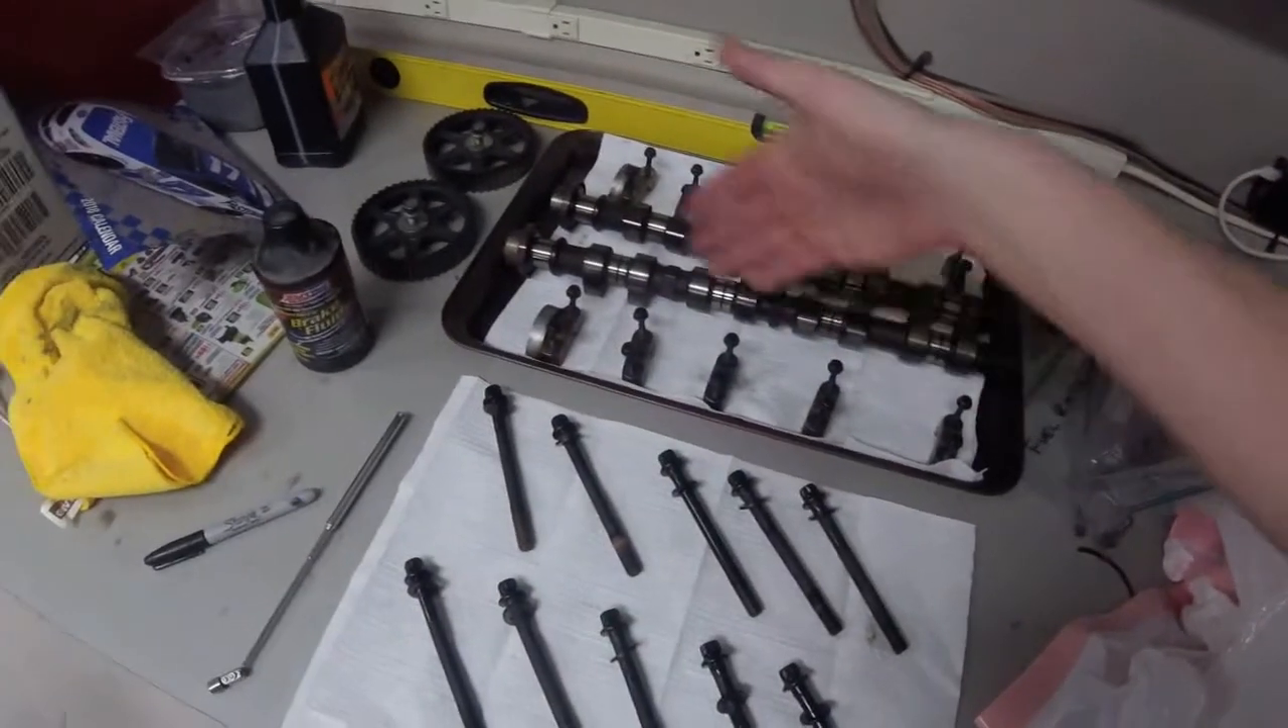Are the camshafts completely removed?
Yes.